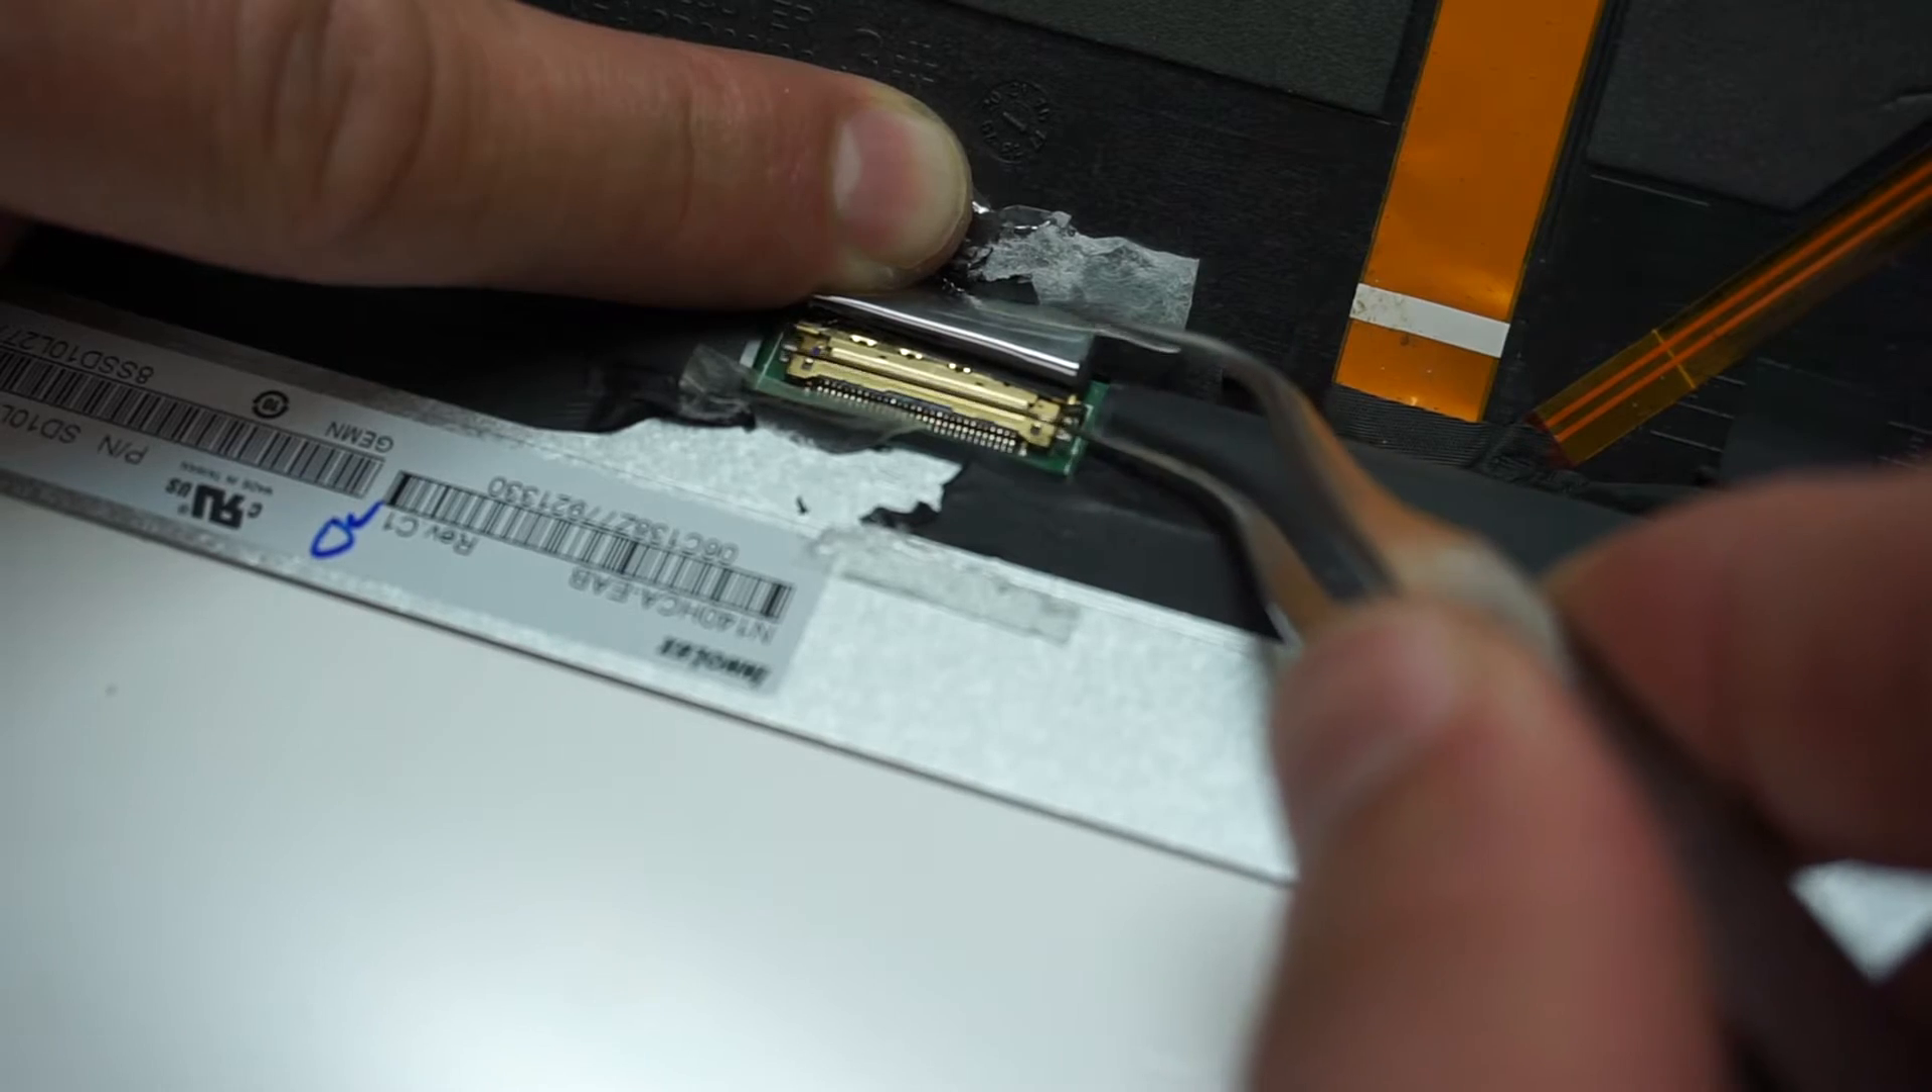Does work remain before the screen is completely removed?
Yes.